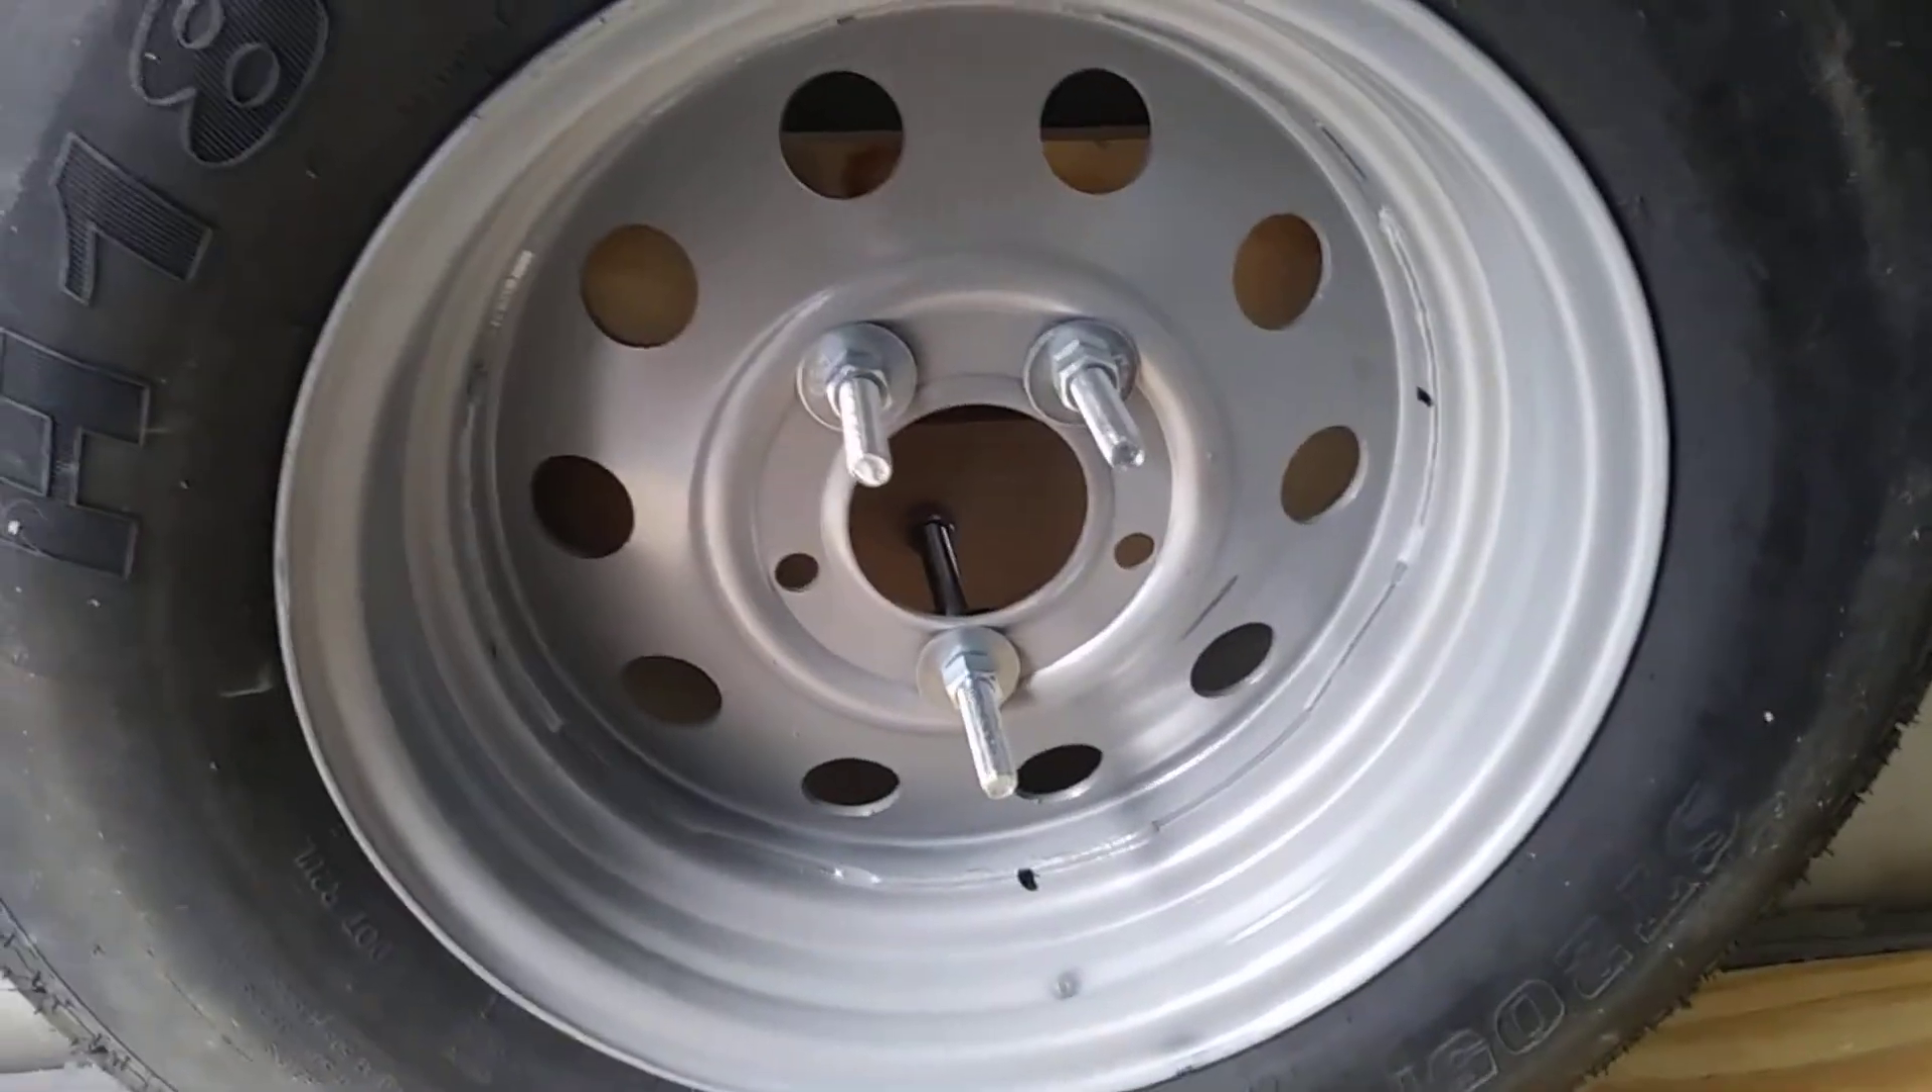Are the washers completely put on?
Yes.